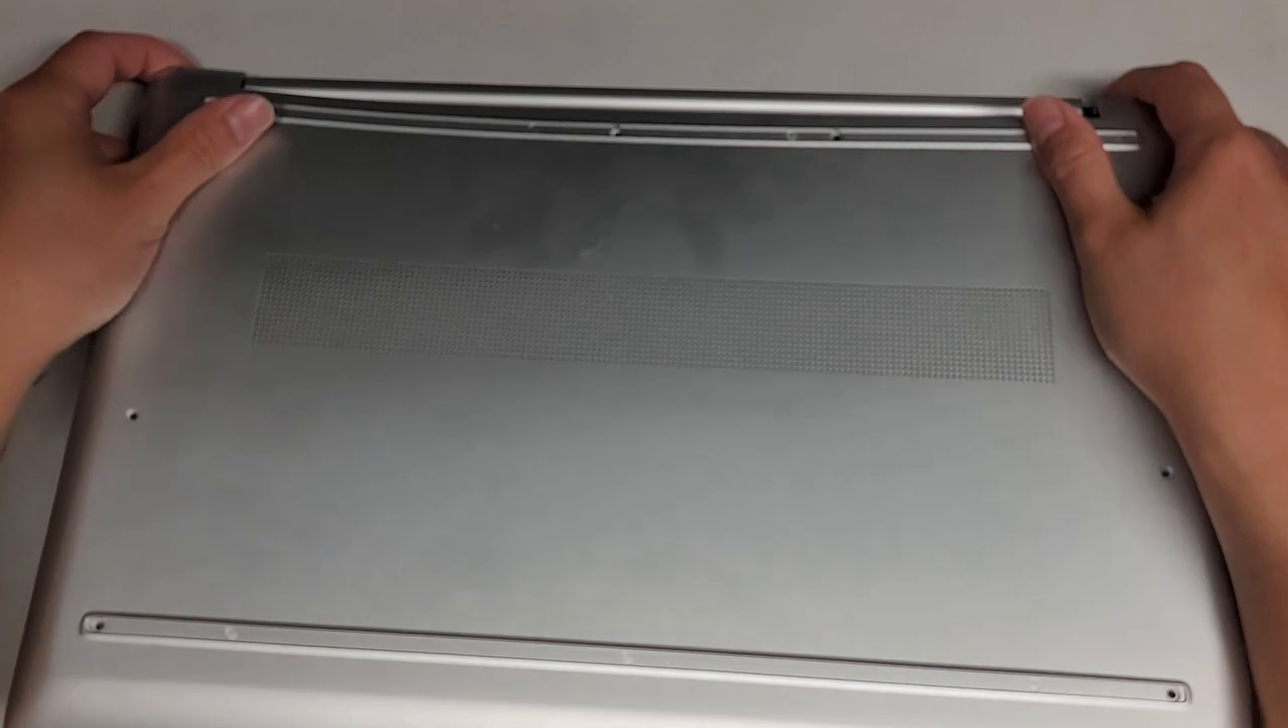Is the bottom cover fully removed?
No.